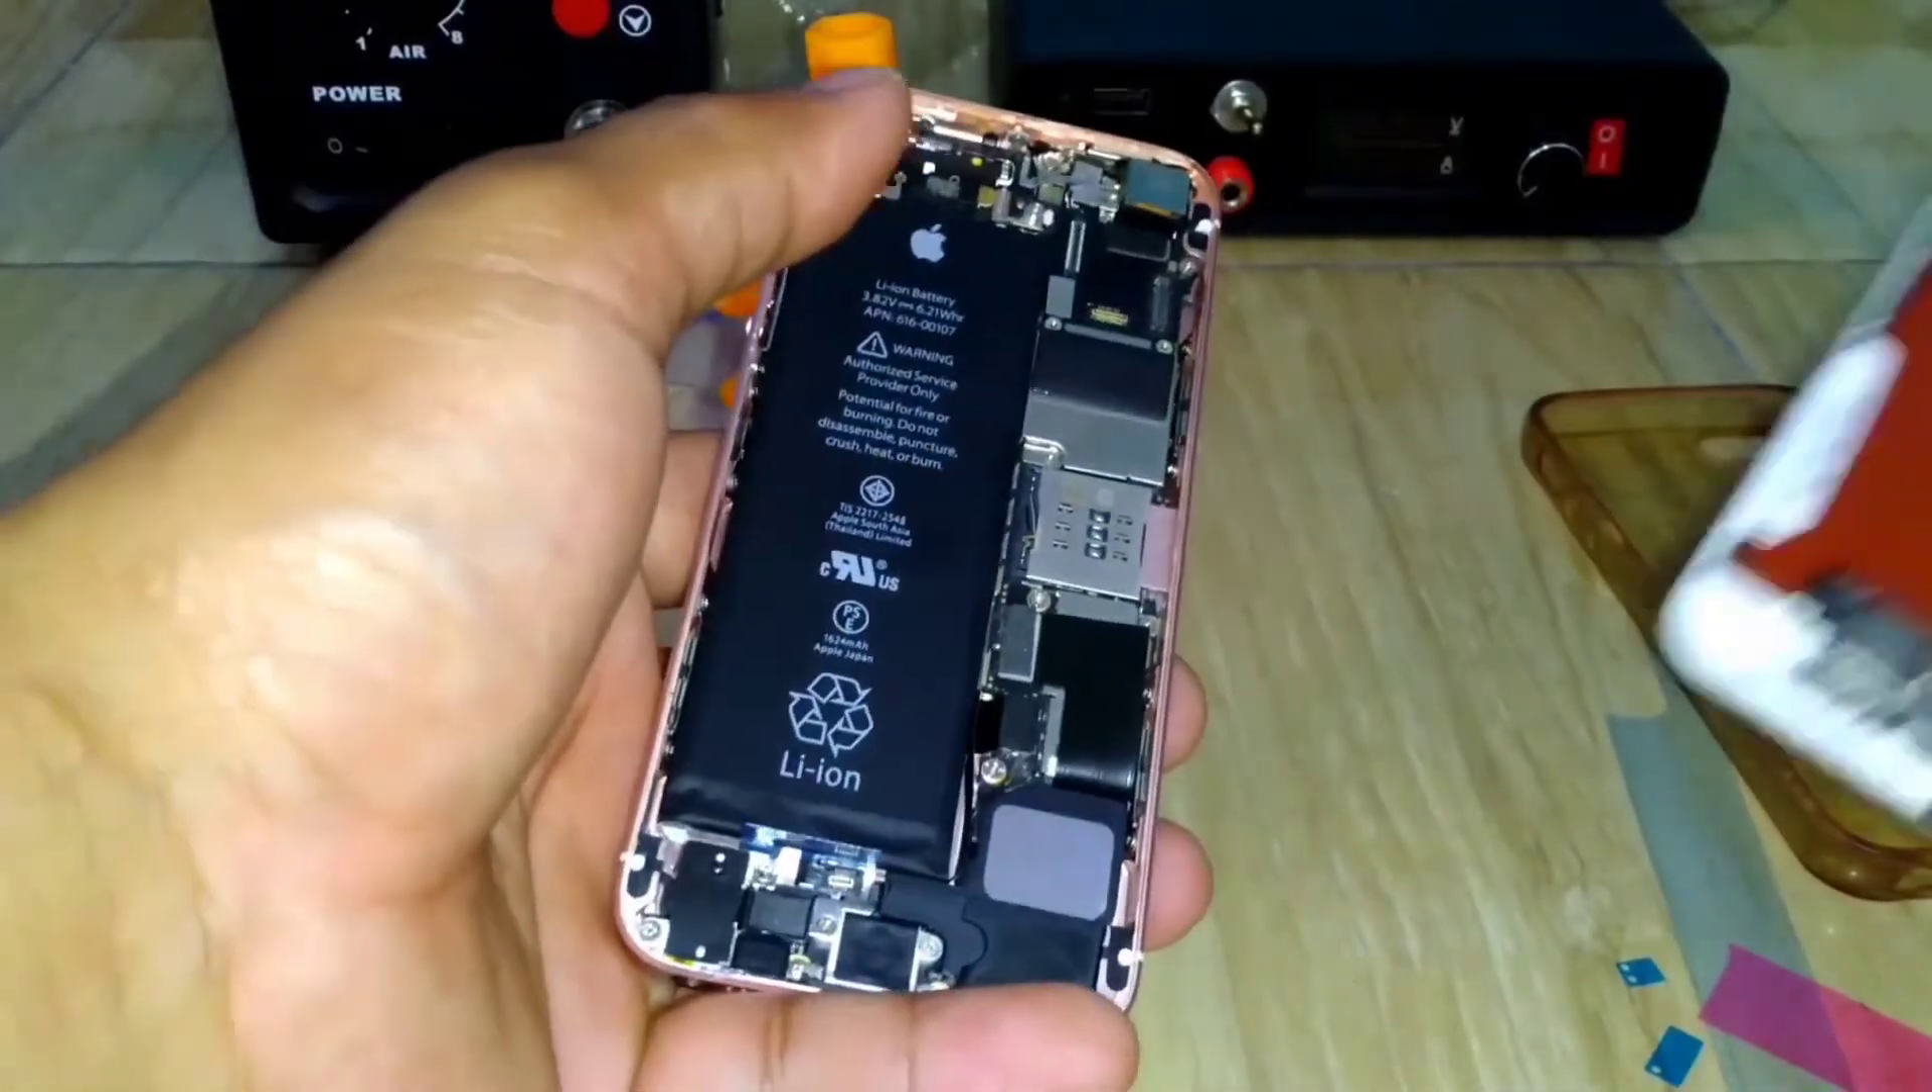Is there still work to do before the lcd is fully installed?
Yes.